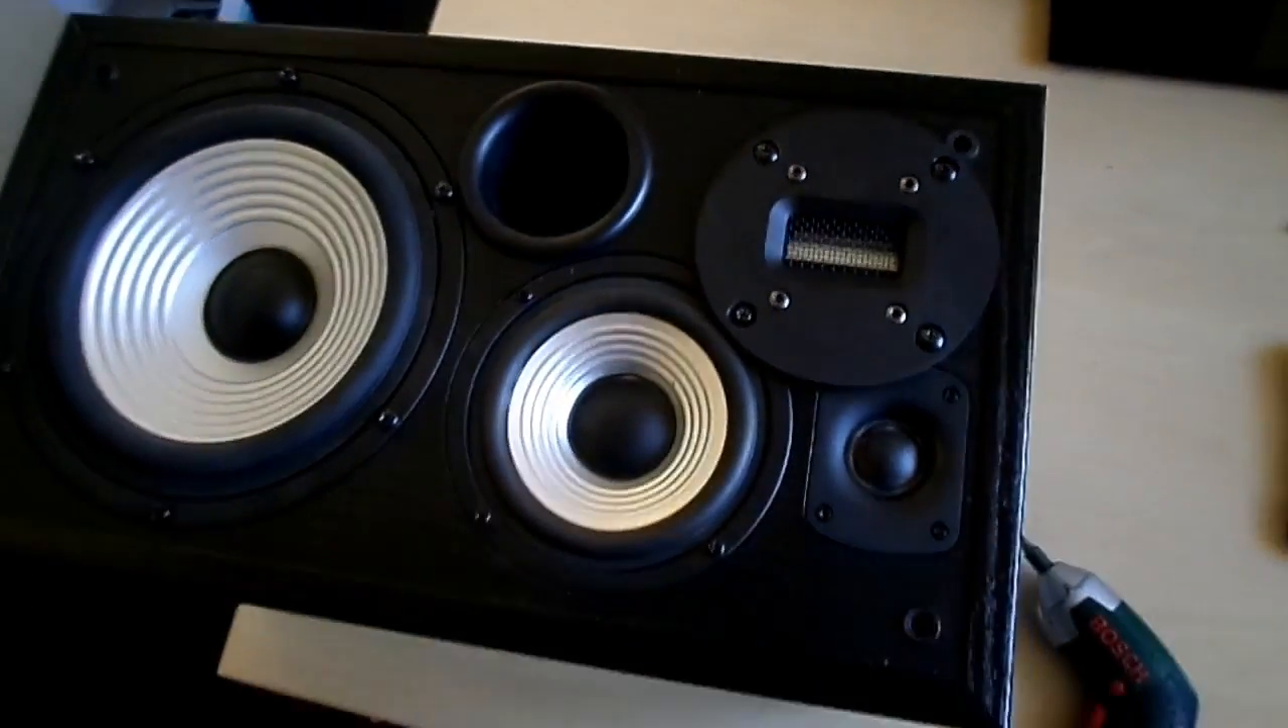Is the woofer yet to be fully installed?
No.